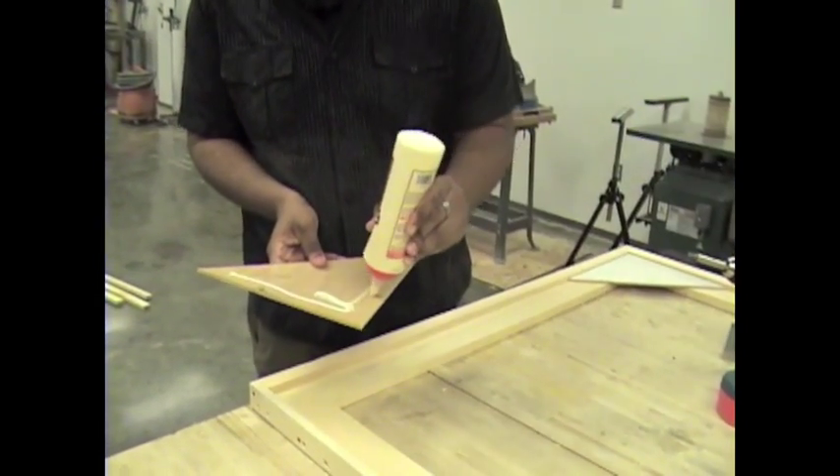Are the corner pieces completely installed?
No.